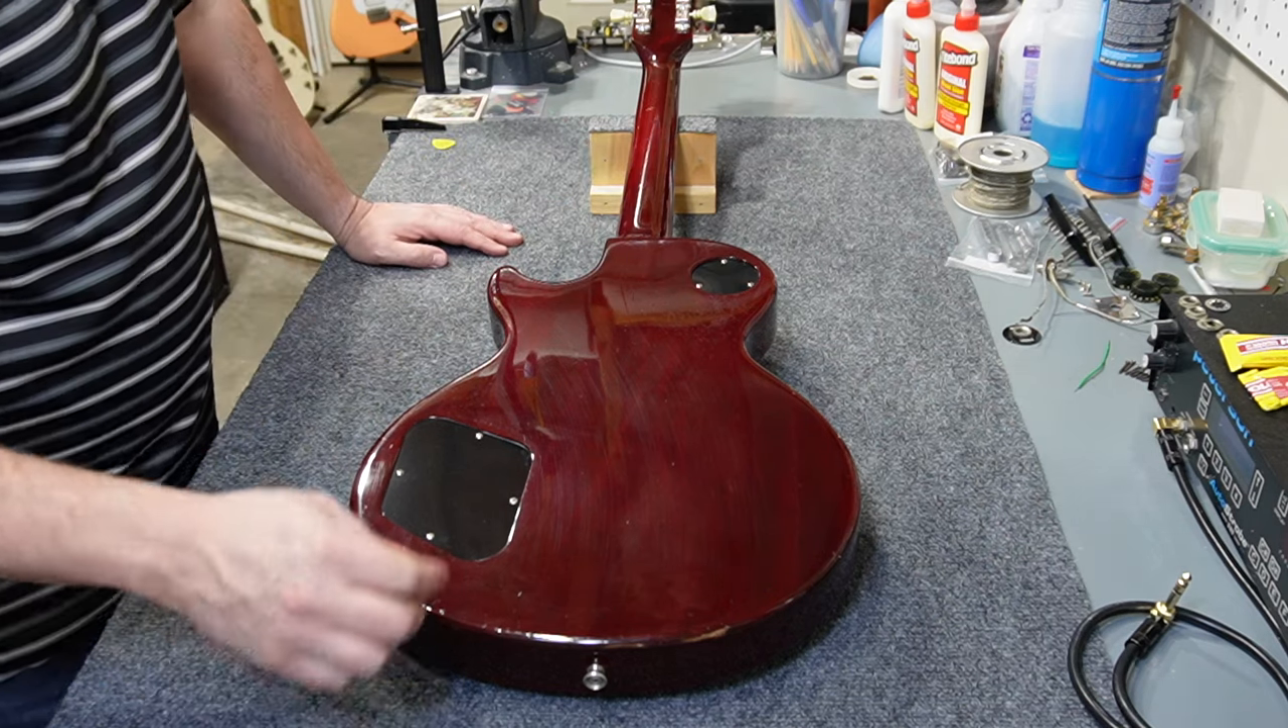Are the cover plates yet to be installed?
No.